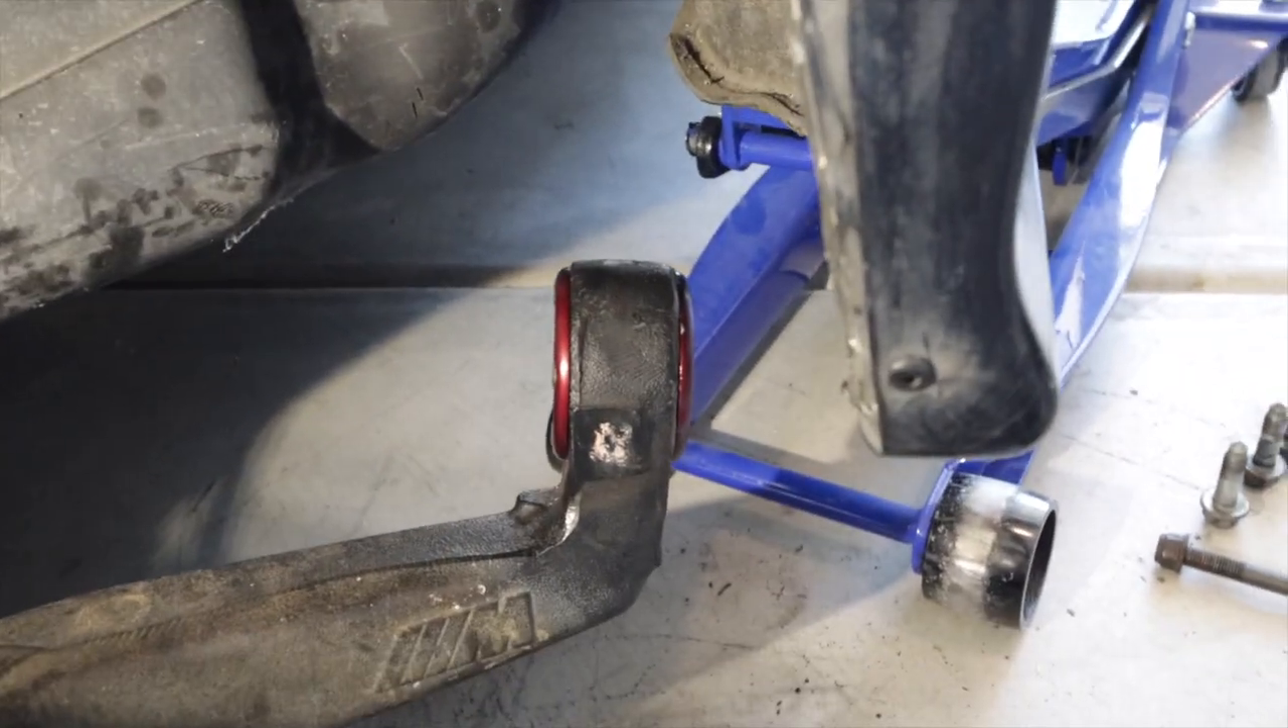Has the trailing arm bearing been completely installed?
Yes.